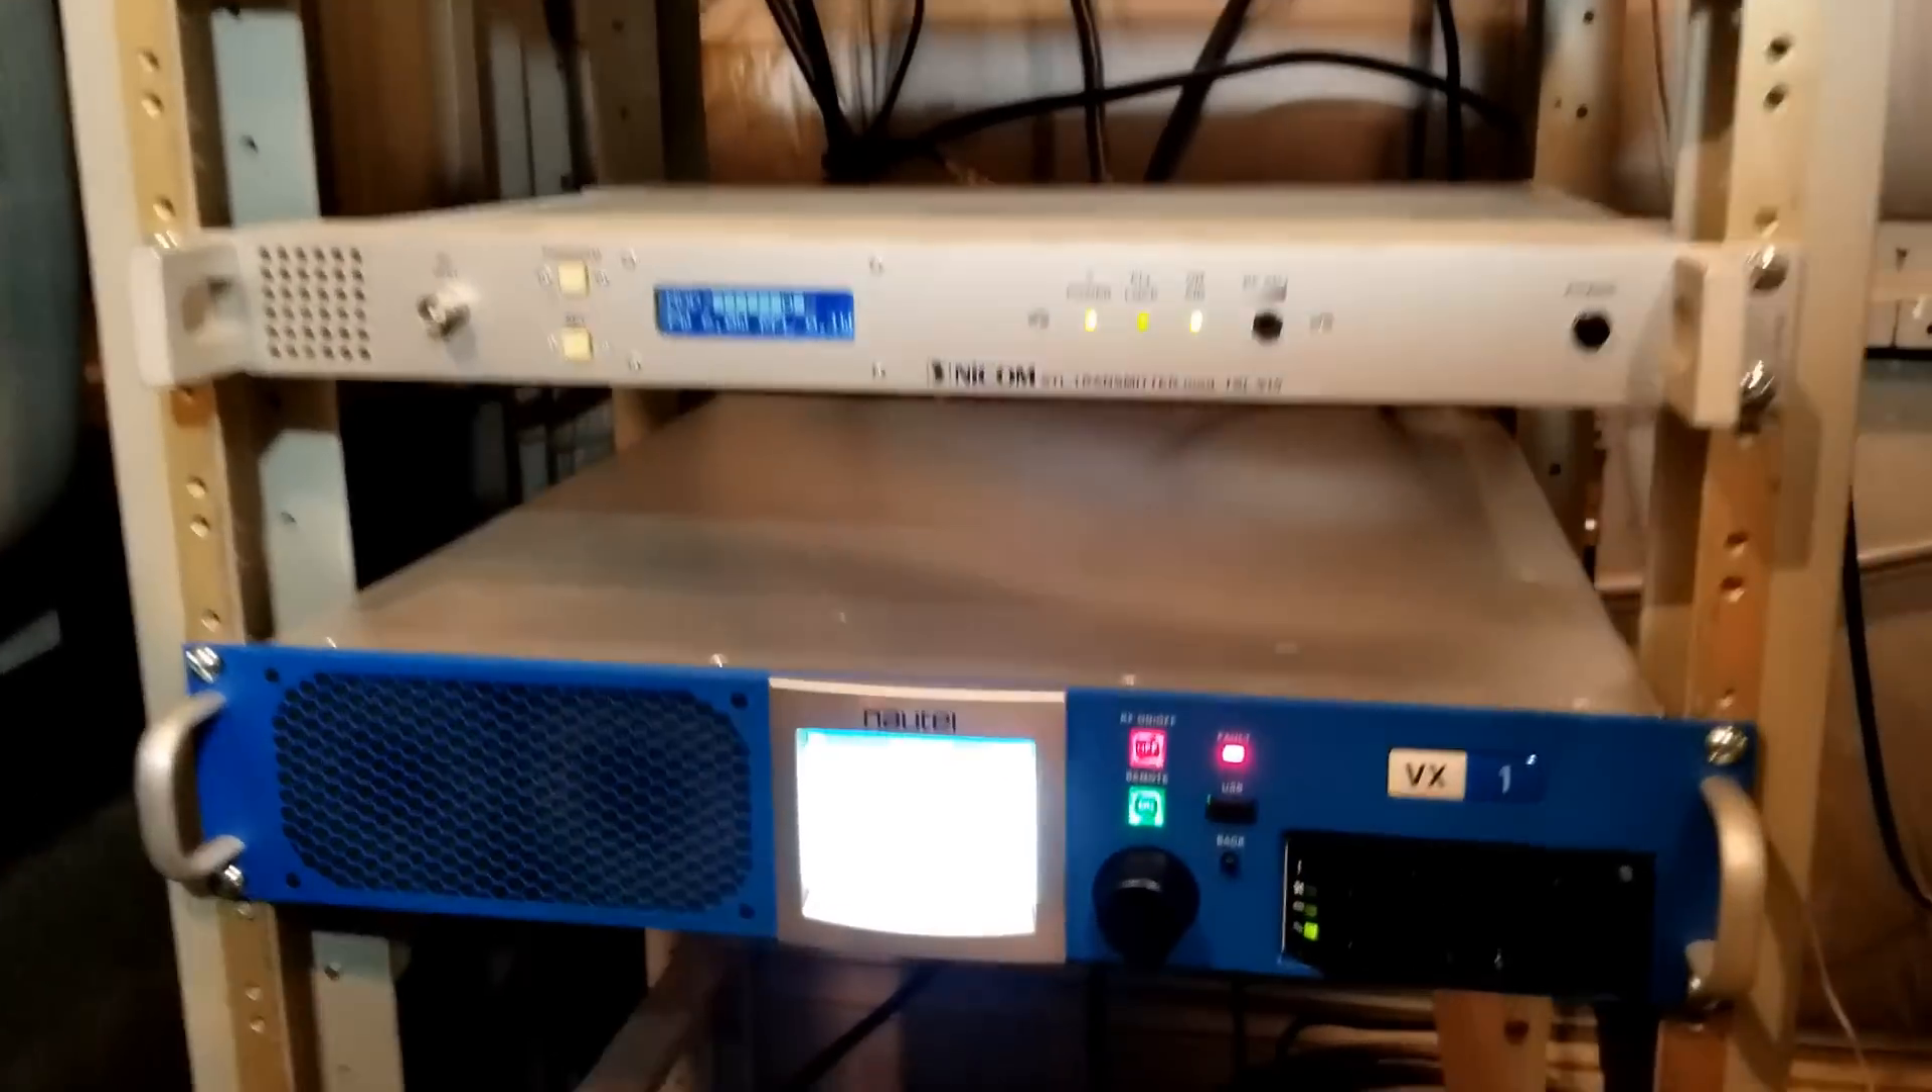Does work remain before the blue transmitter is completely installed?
No.